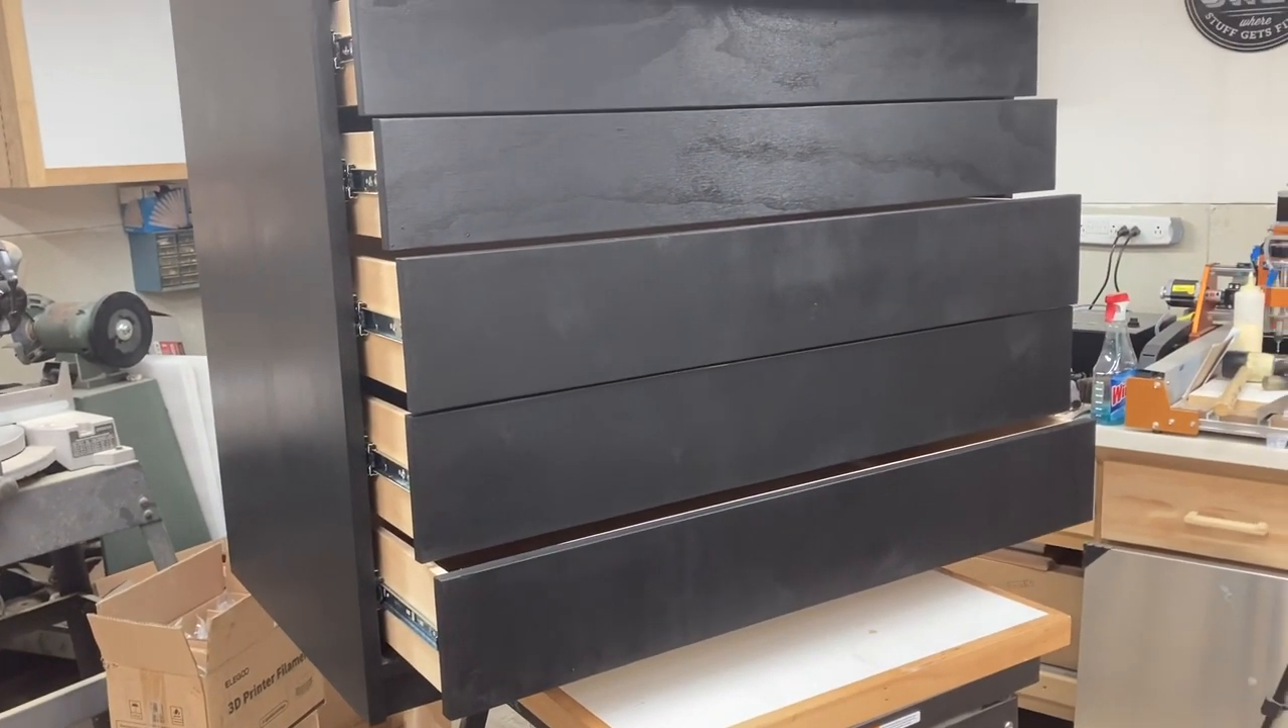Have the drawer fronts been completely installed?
Yes.